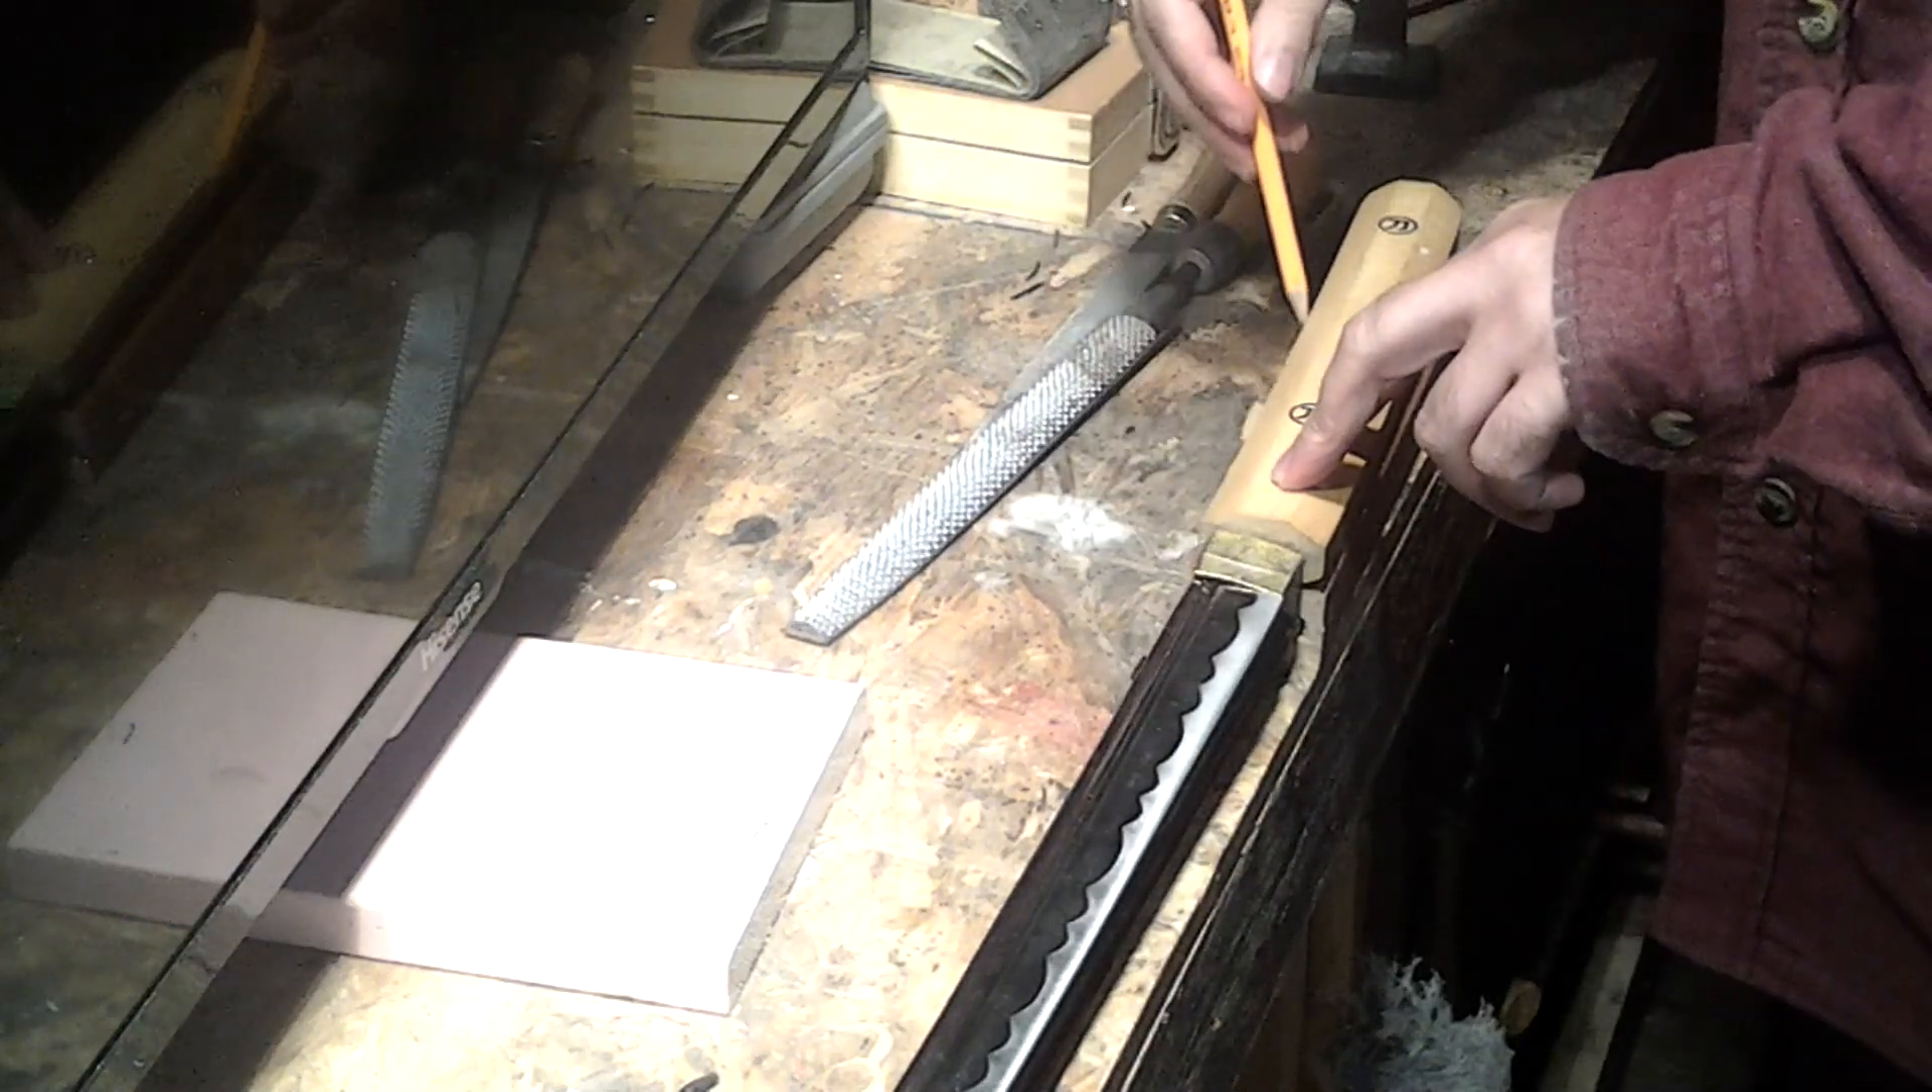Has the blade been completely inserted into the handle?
Yes.